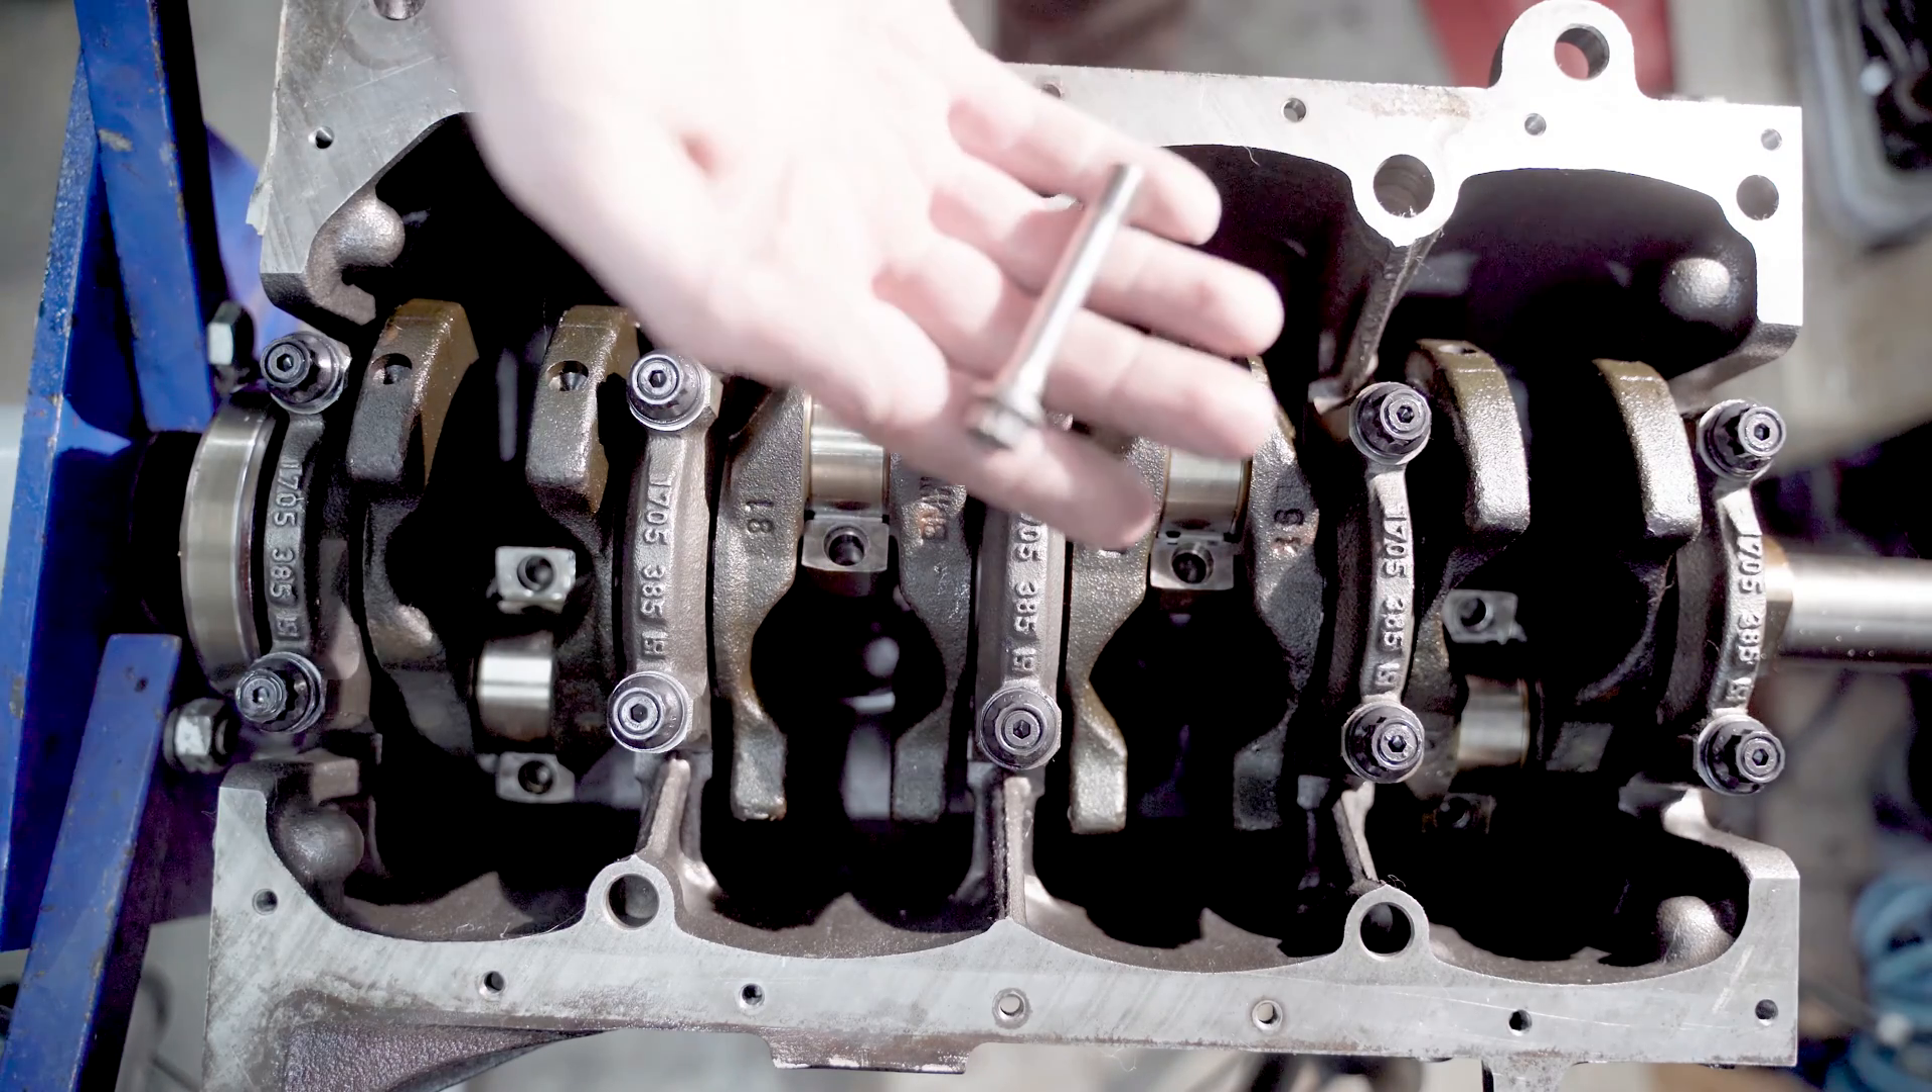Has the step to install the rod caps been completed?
No.